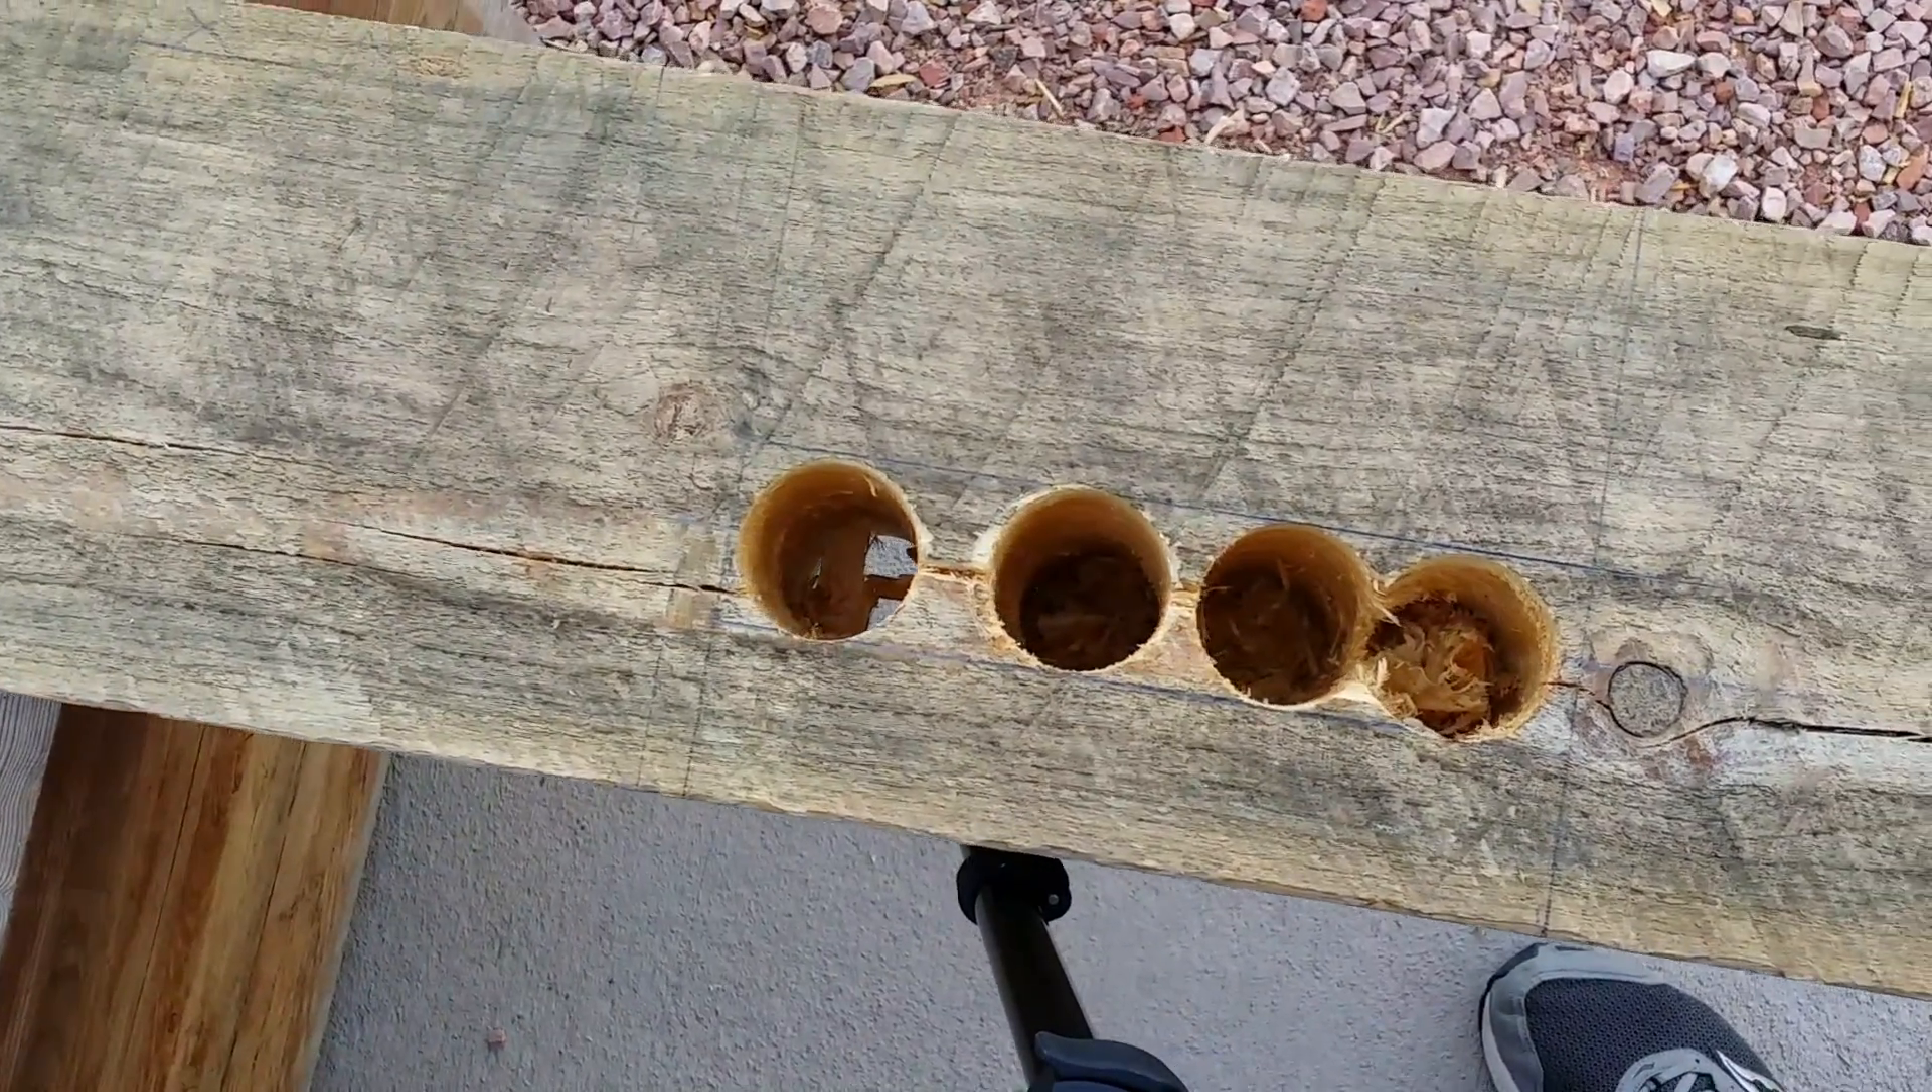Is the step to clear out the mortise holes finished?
No.